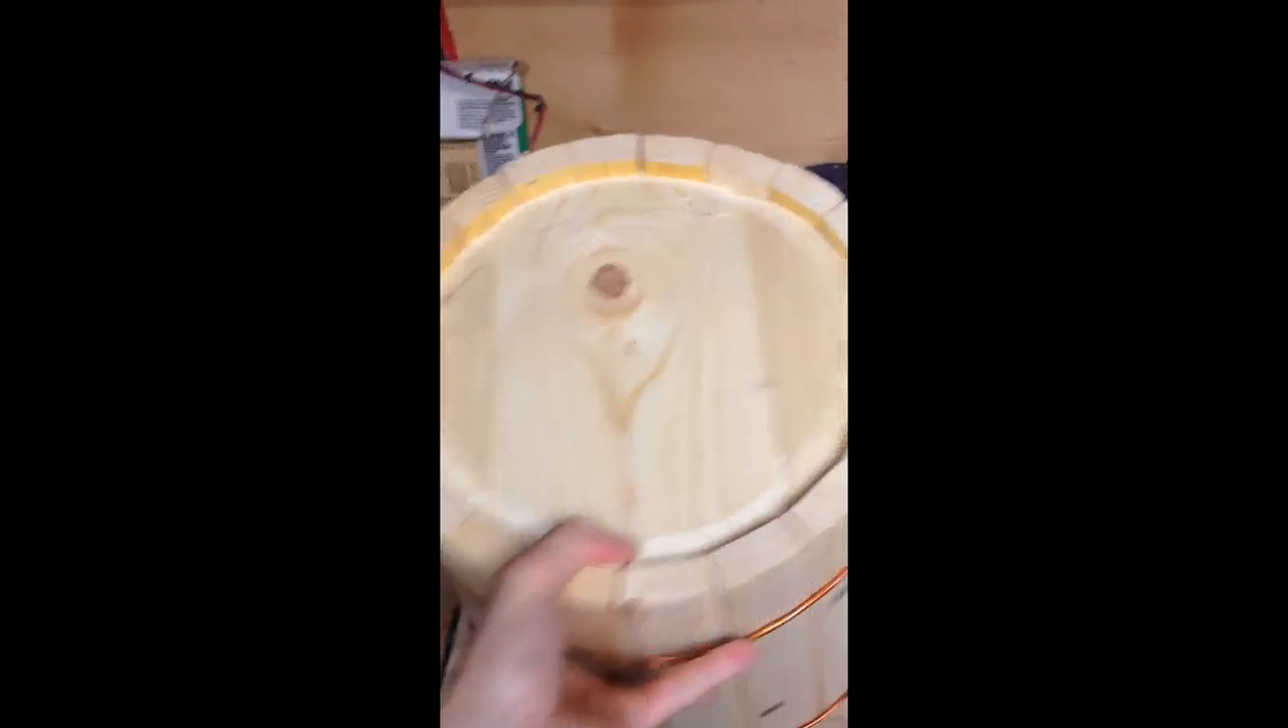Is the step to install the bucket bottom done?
Yes.